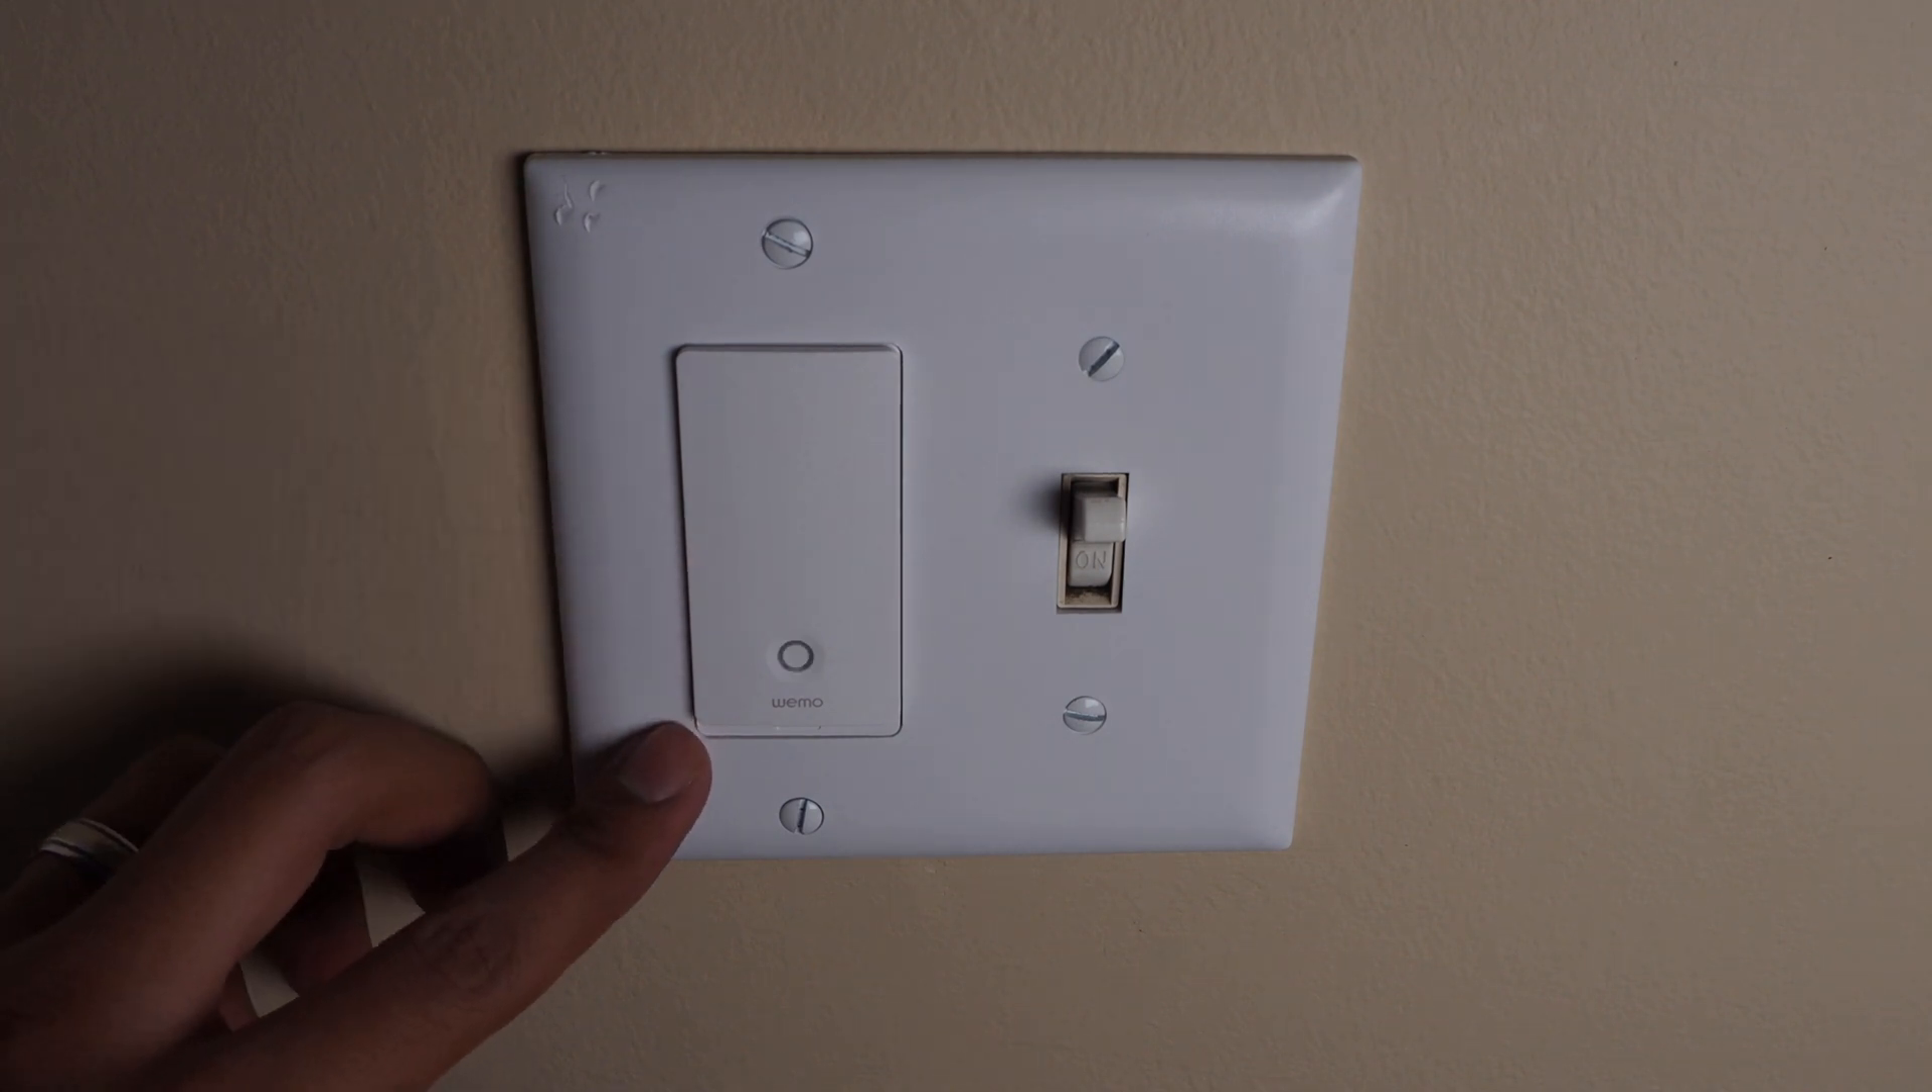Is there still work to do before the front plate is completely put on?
No.